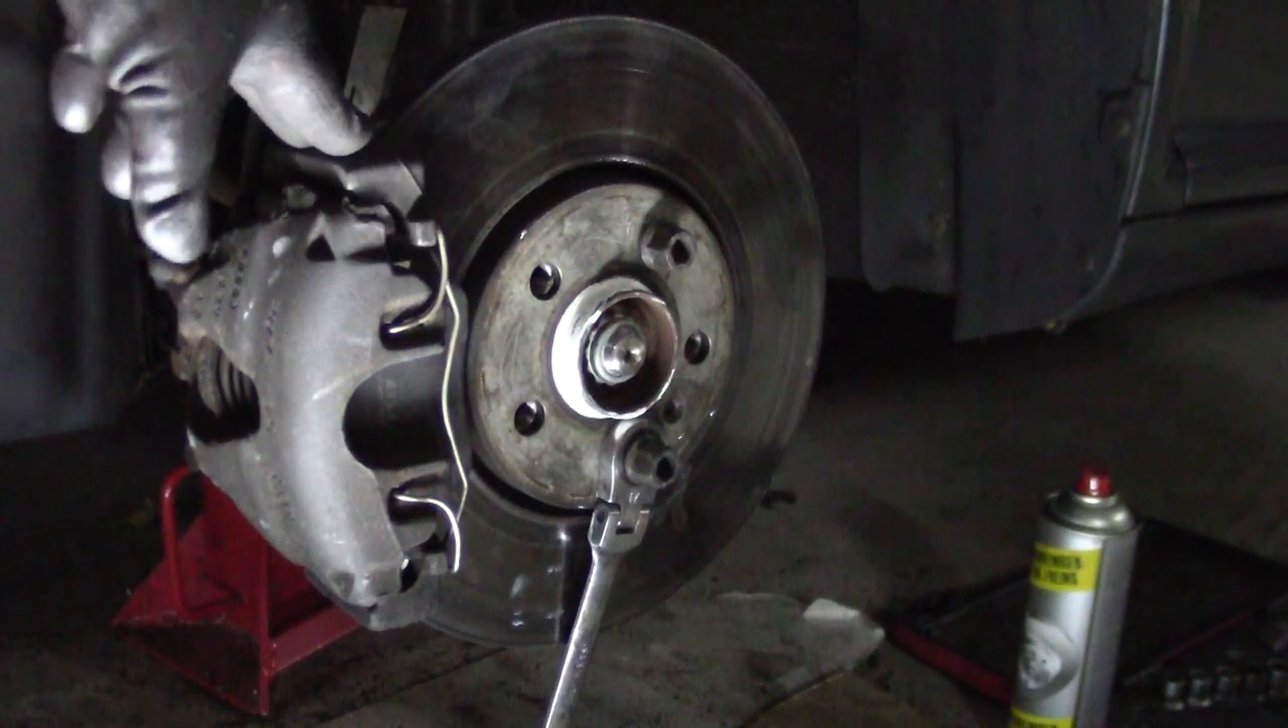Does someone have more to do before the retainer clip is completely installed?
No.